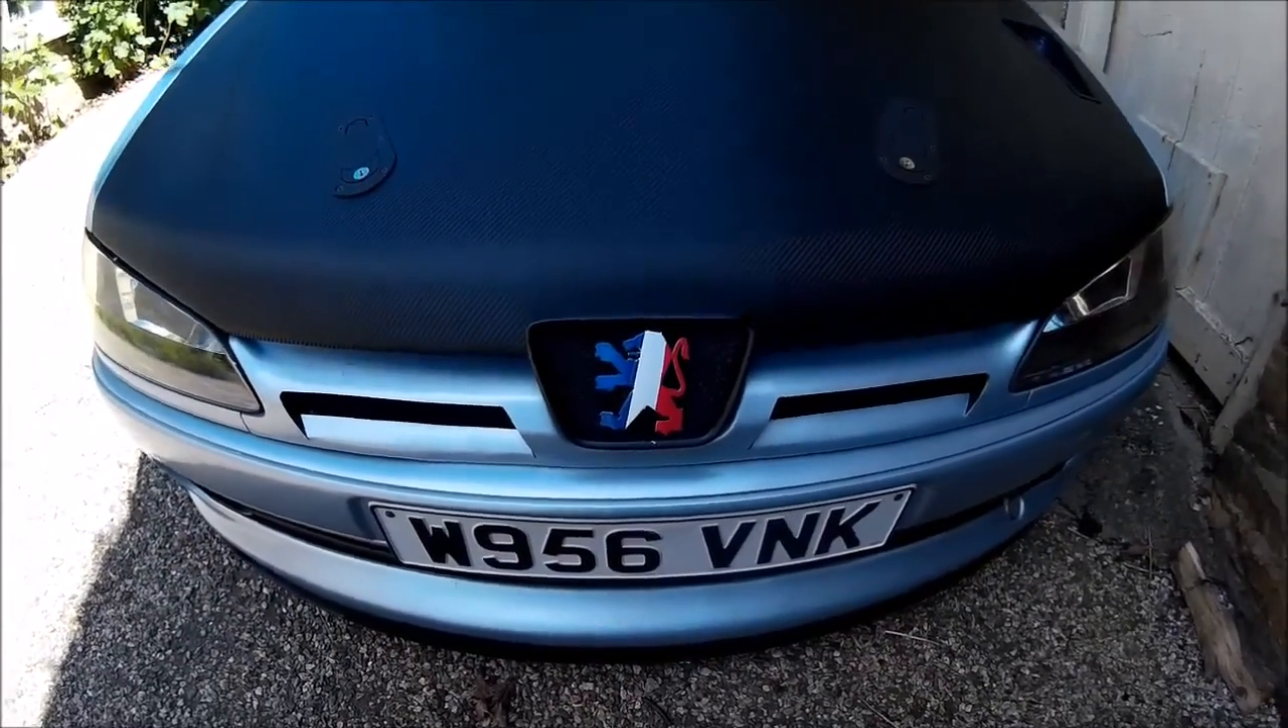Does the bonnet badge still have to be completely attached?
No.